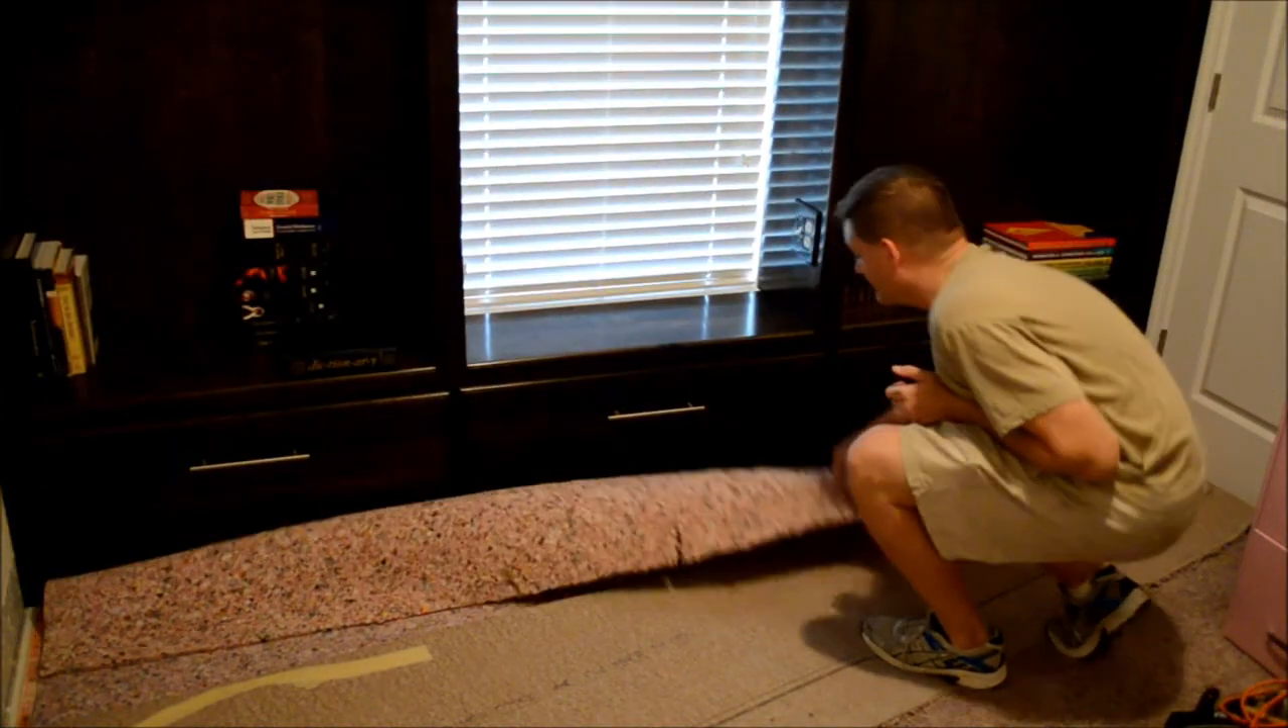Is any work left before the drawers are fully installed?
No.